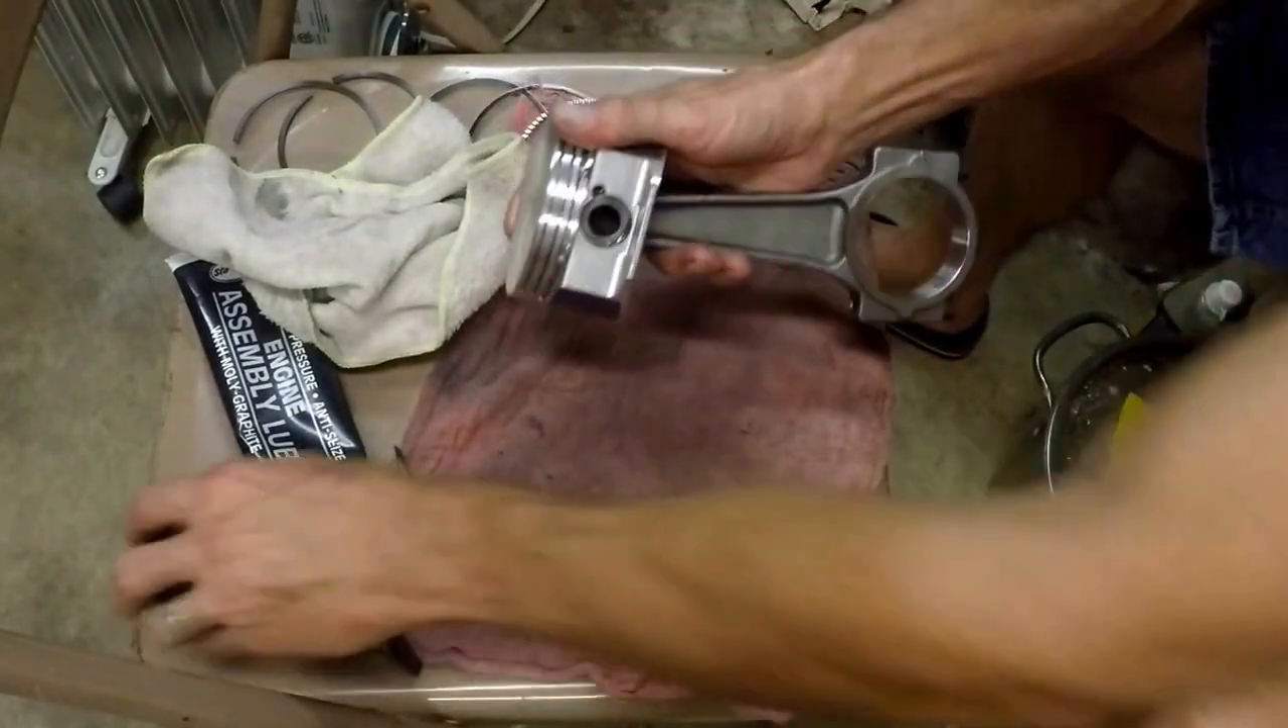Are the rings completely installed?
No.